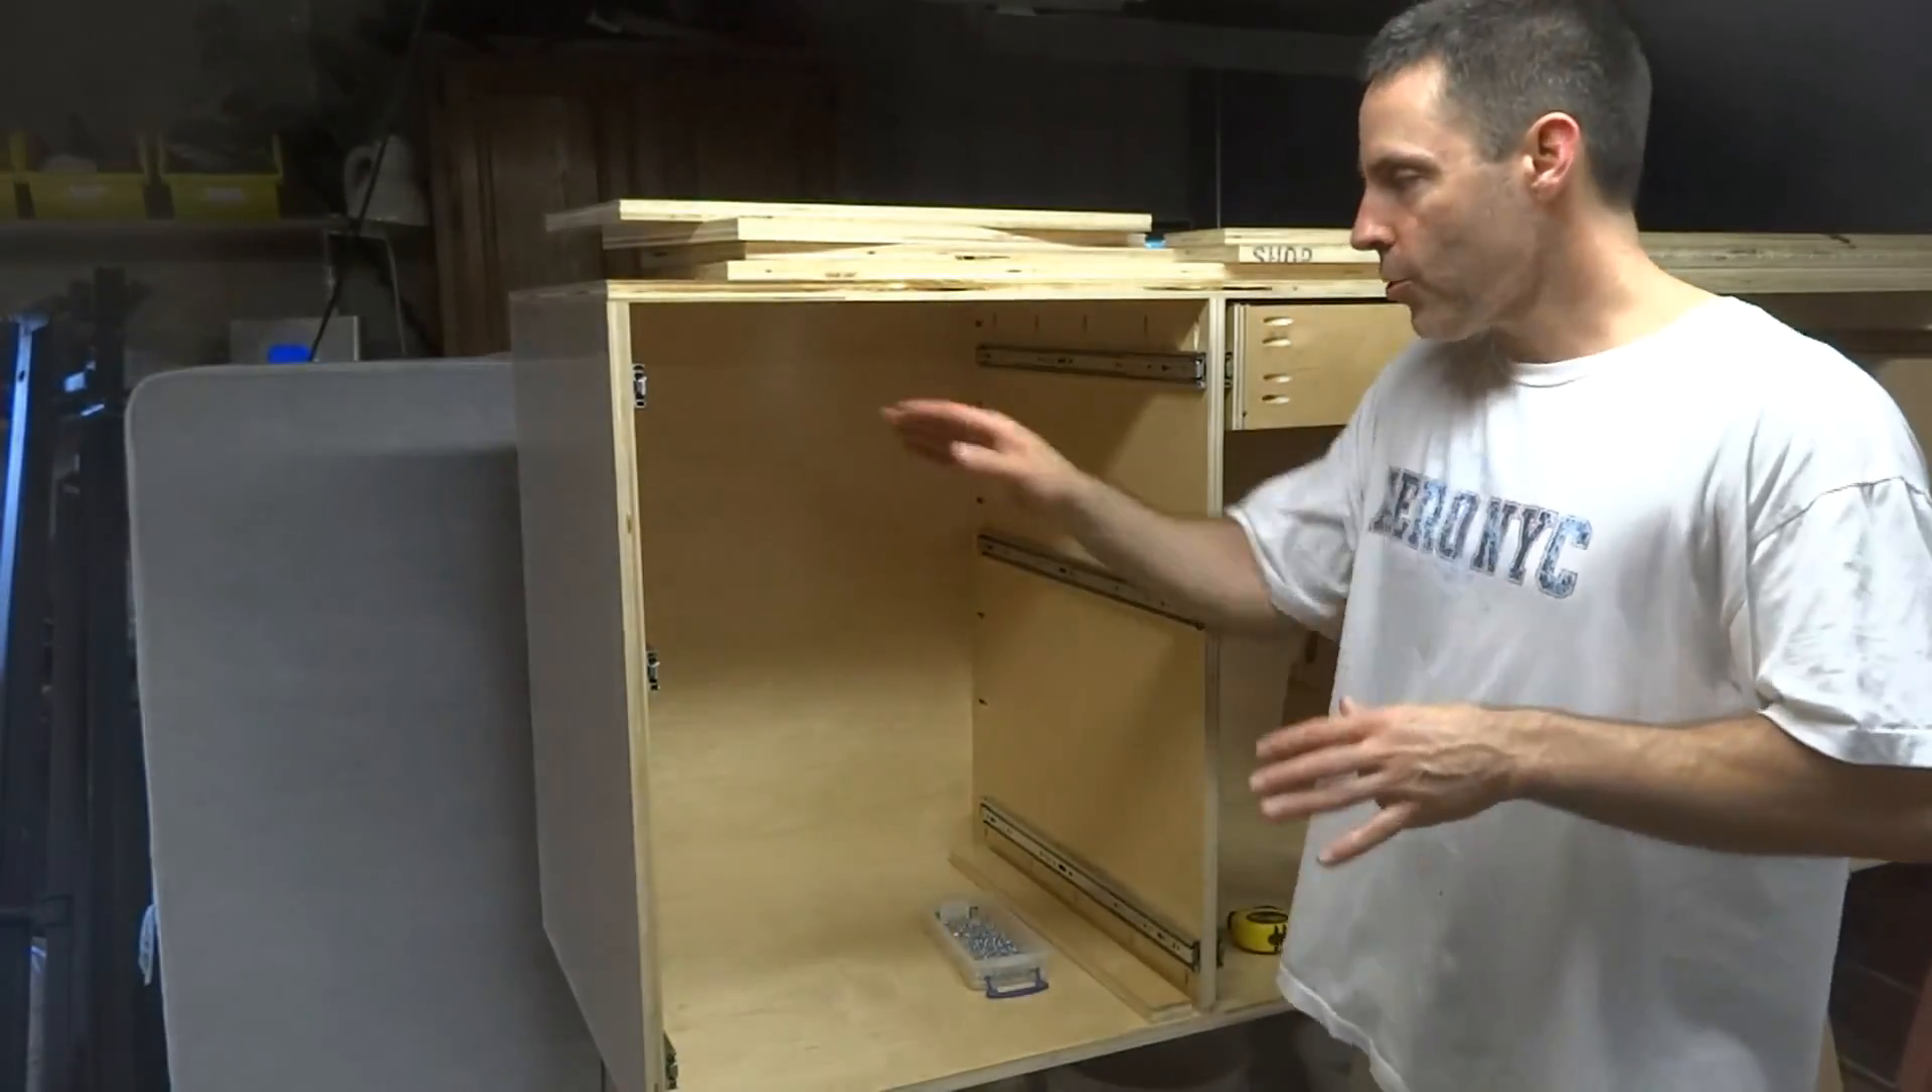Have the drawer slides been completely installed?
Yes.